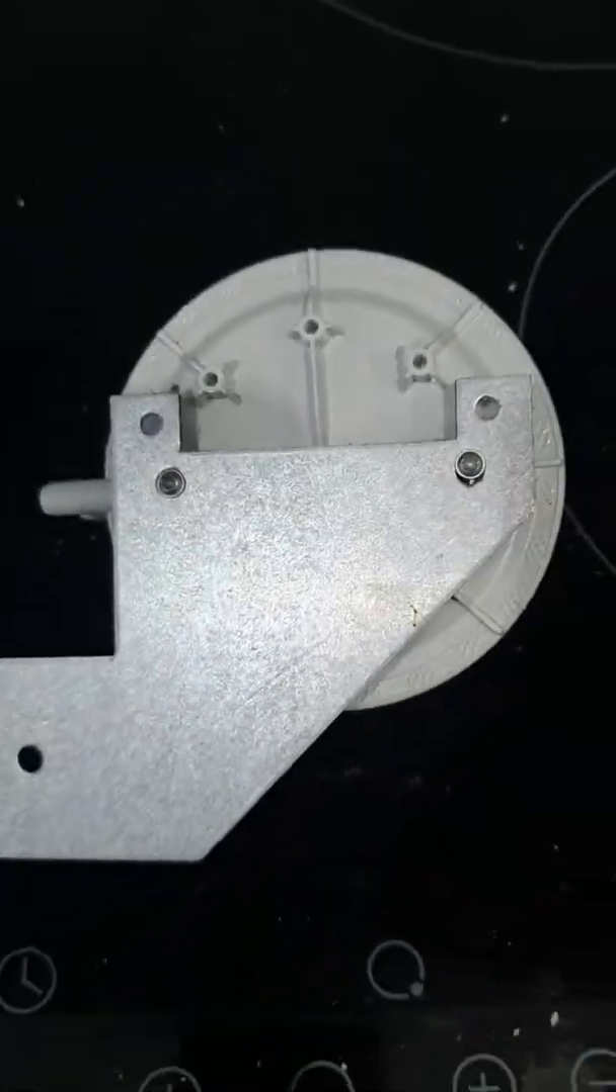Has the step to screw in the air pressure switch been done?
Yes.